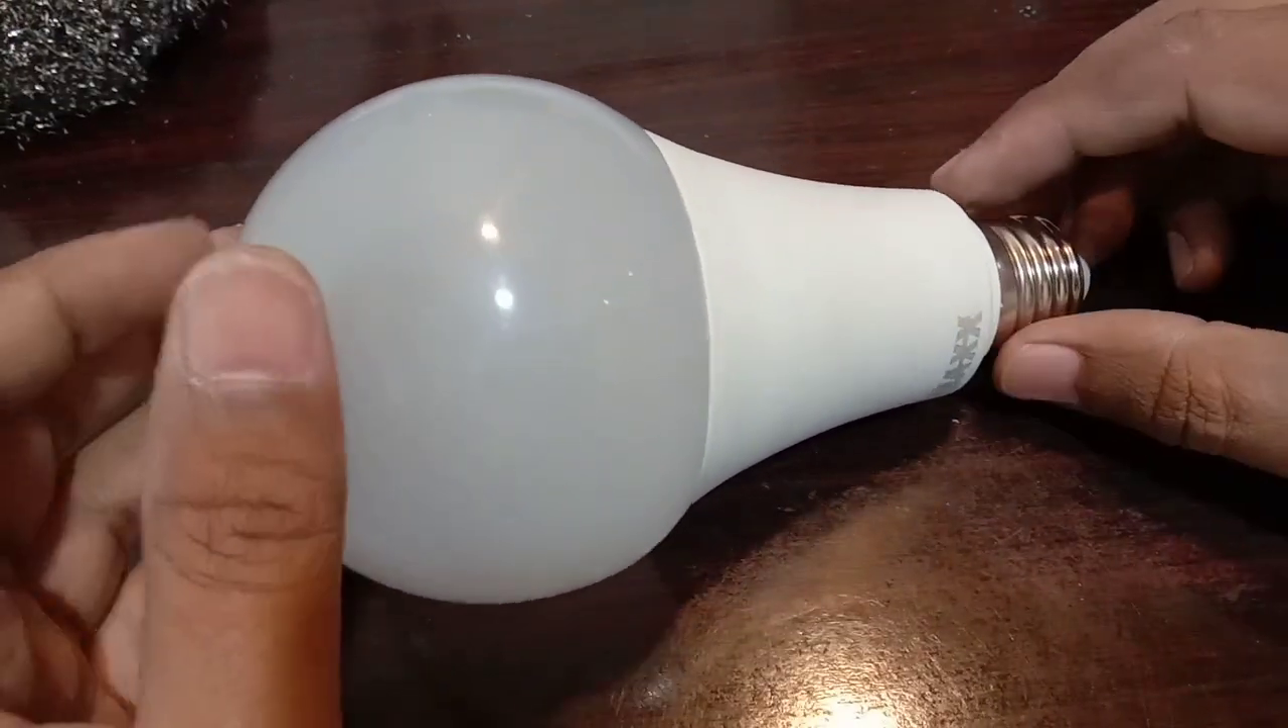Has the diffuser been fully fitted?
Yes.